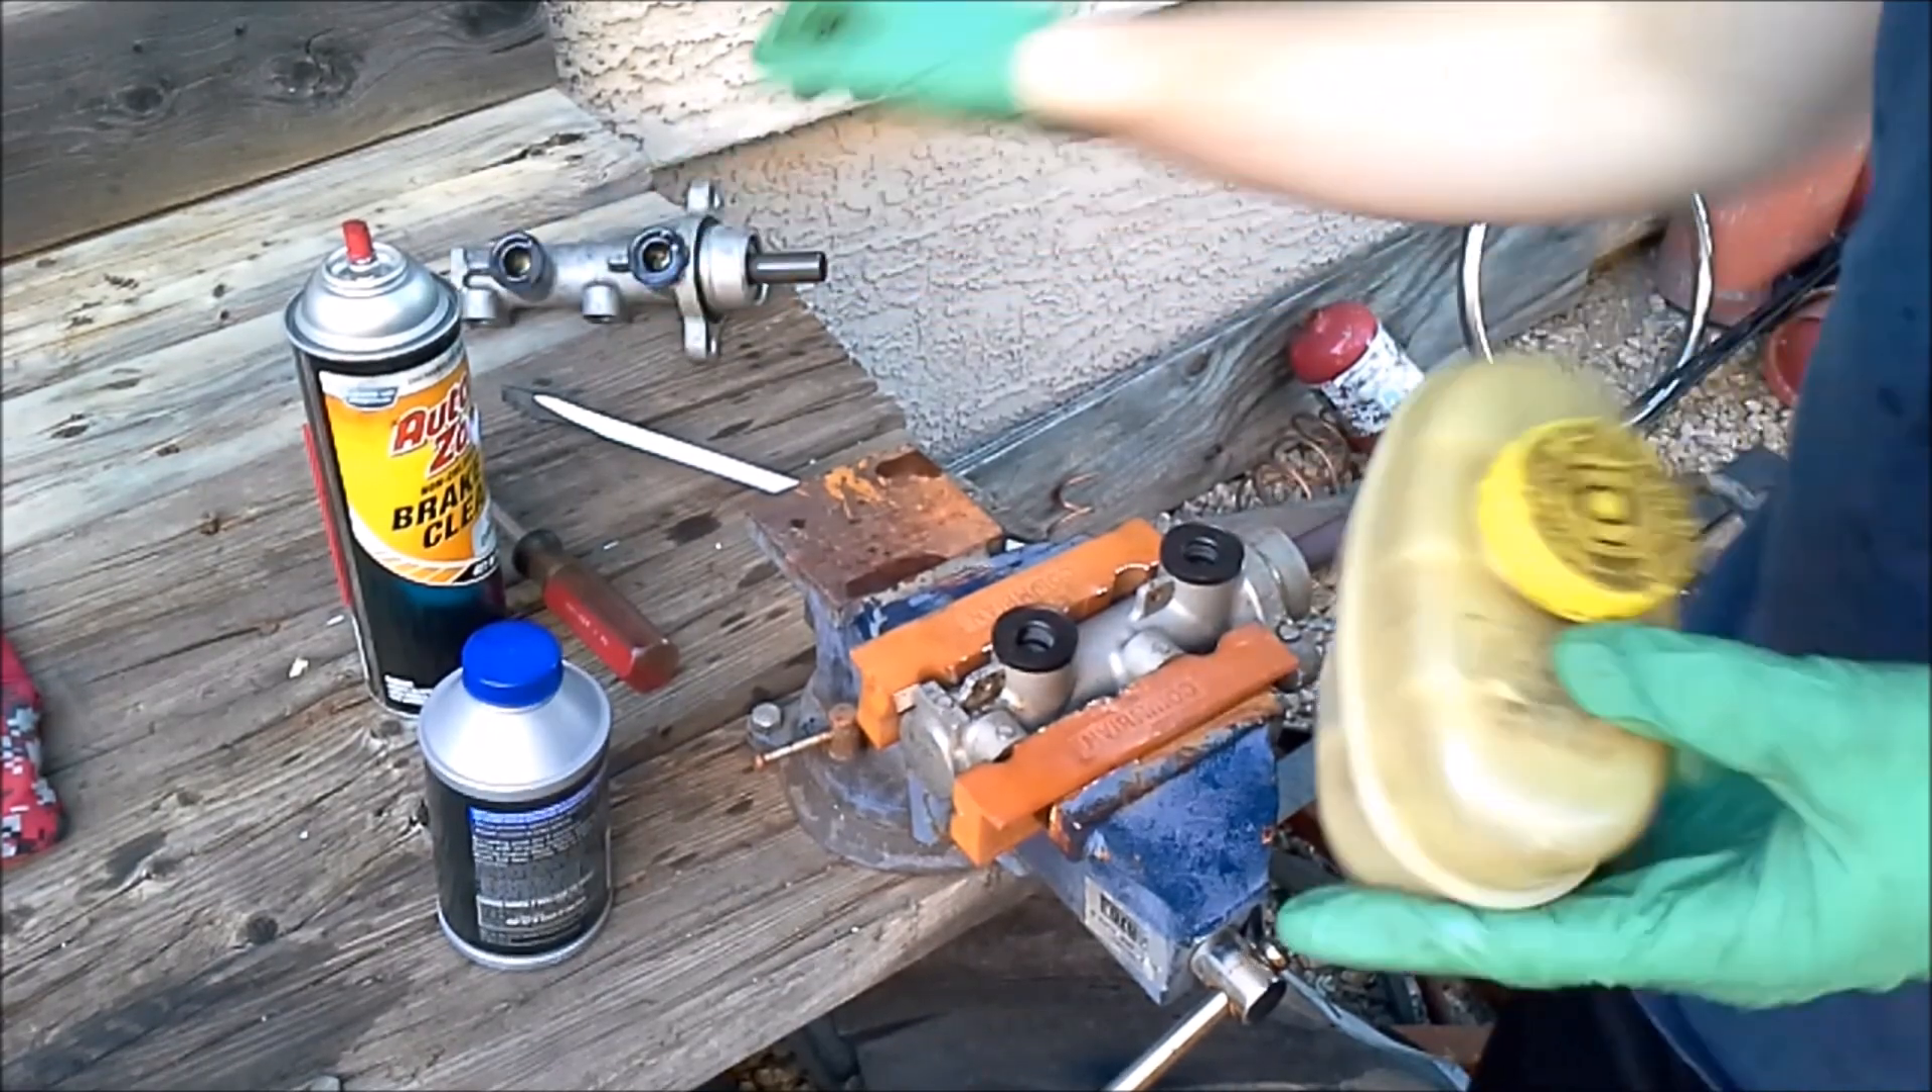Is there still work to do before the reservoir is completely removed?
No.